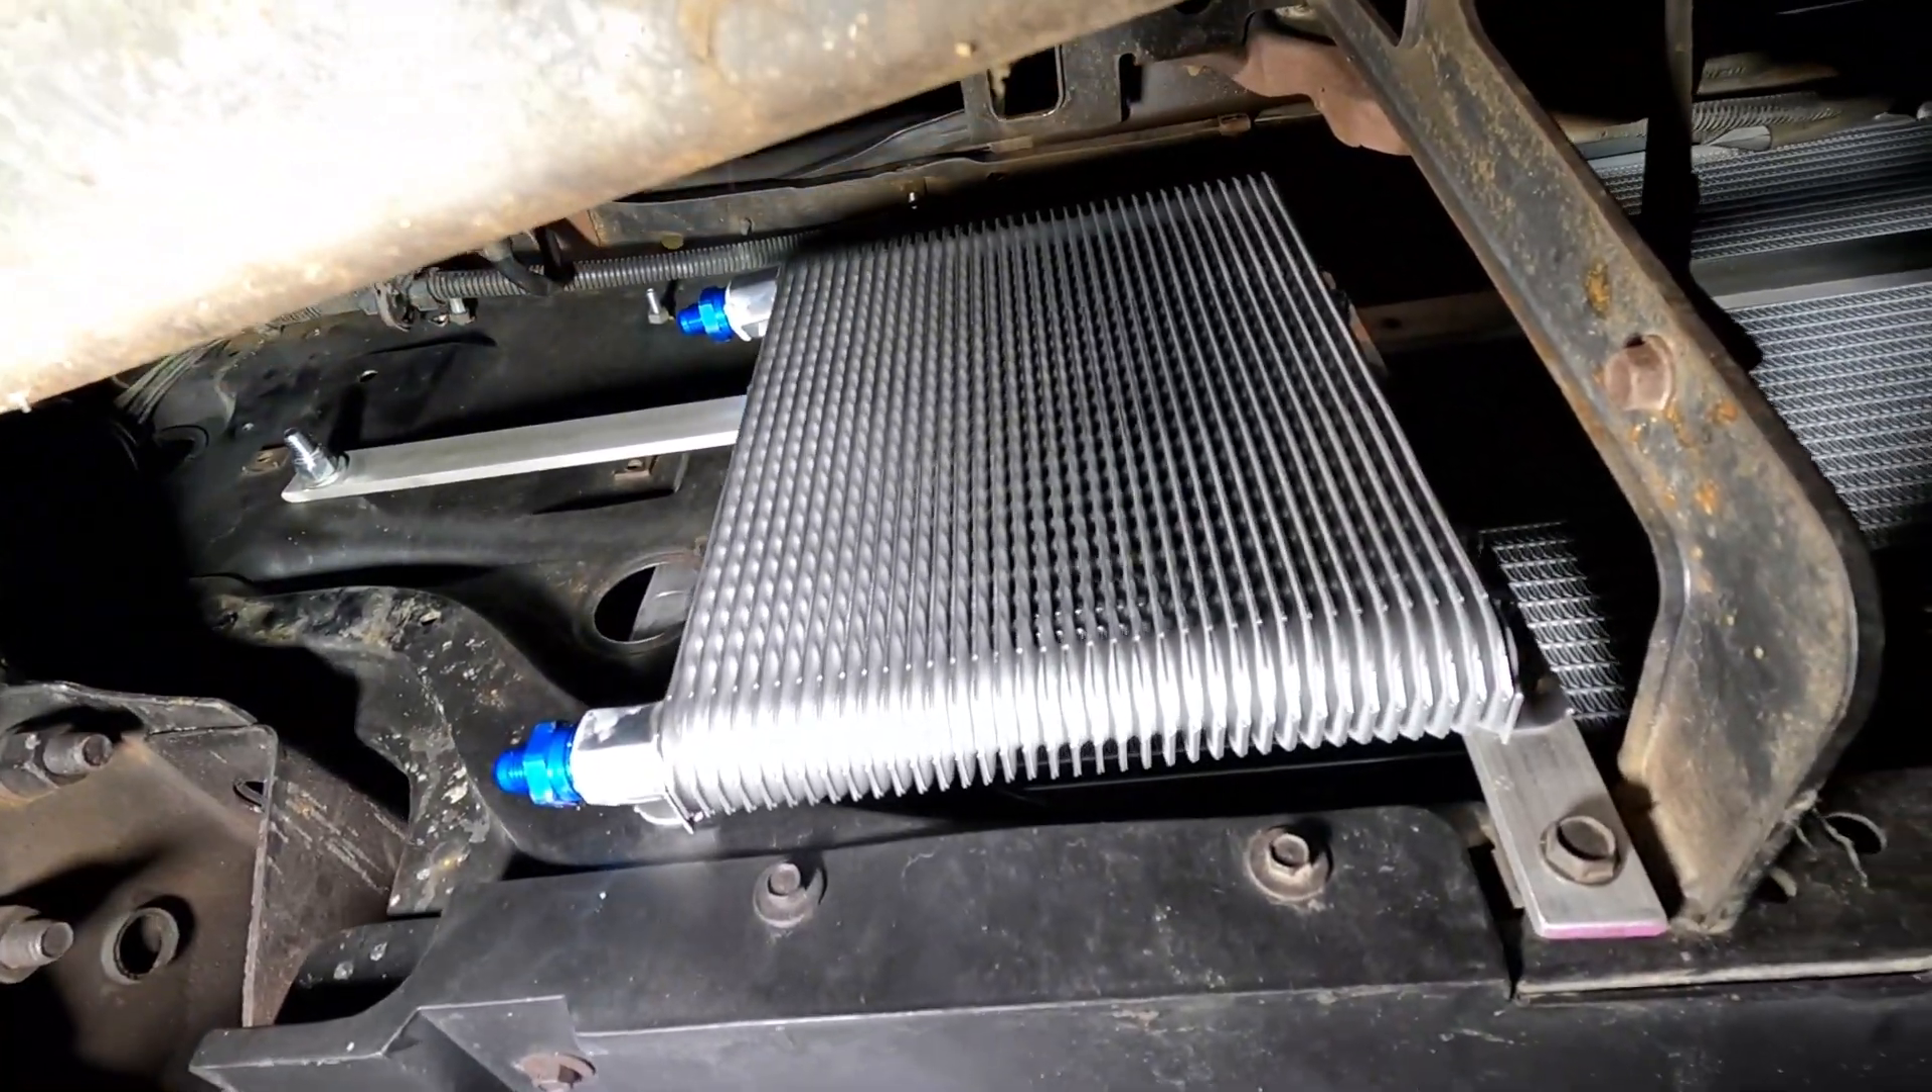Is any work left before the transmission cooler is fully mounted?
No.